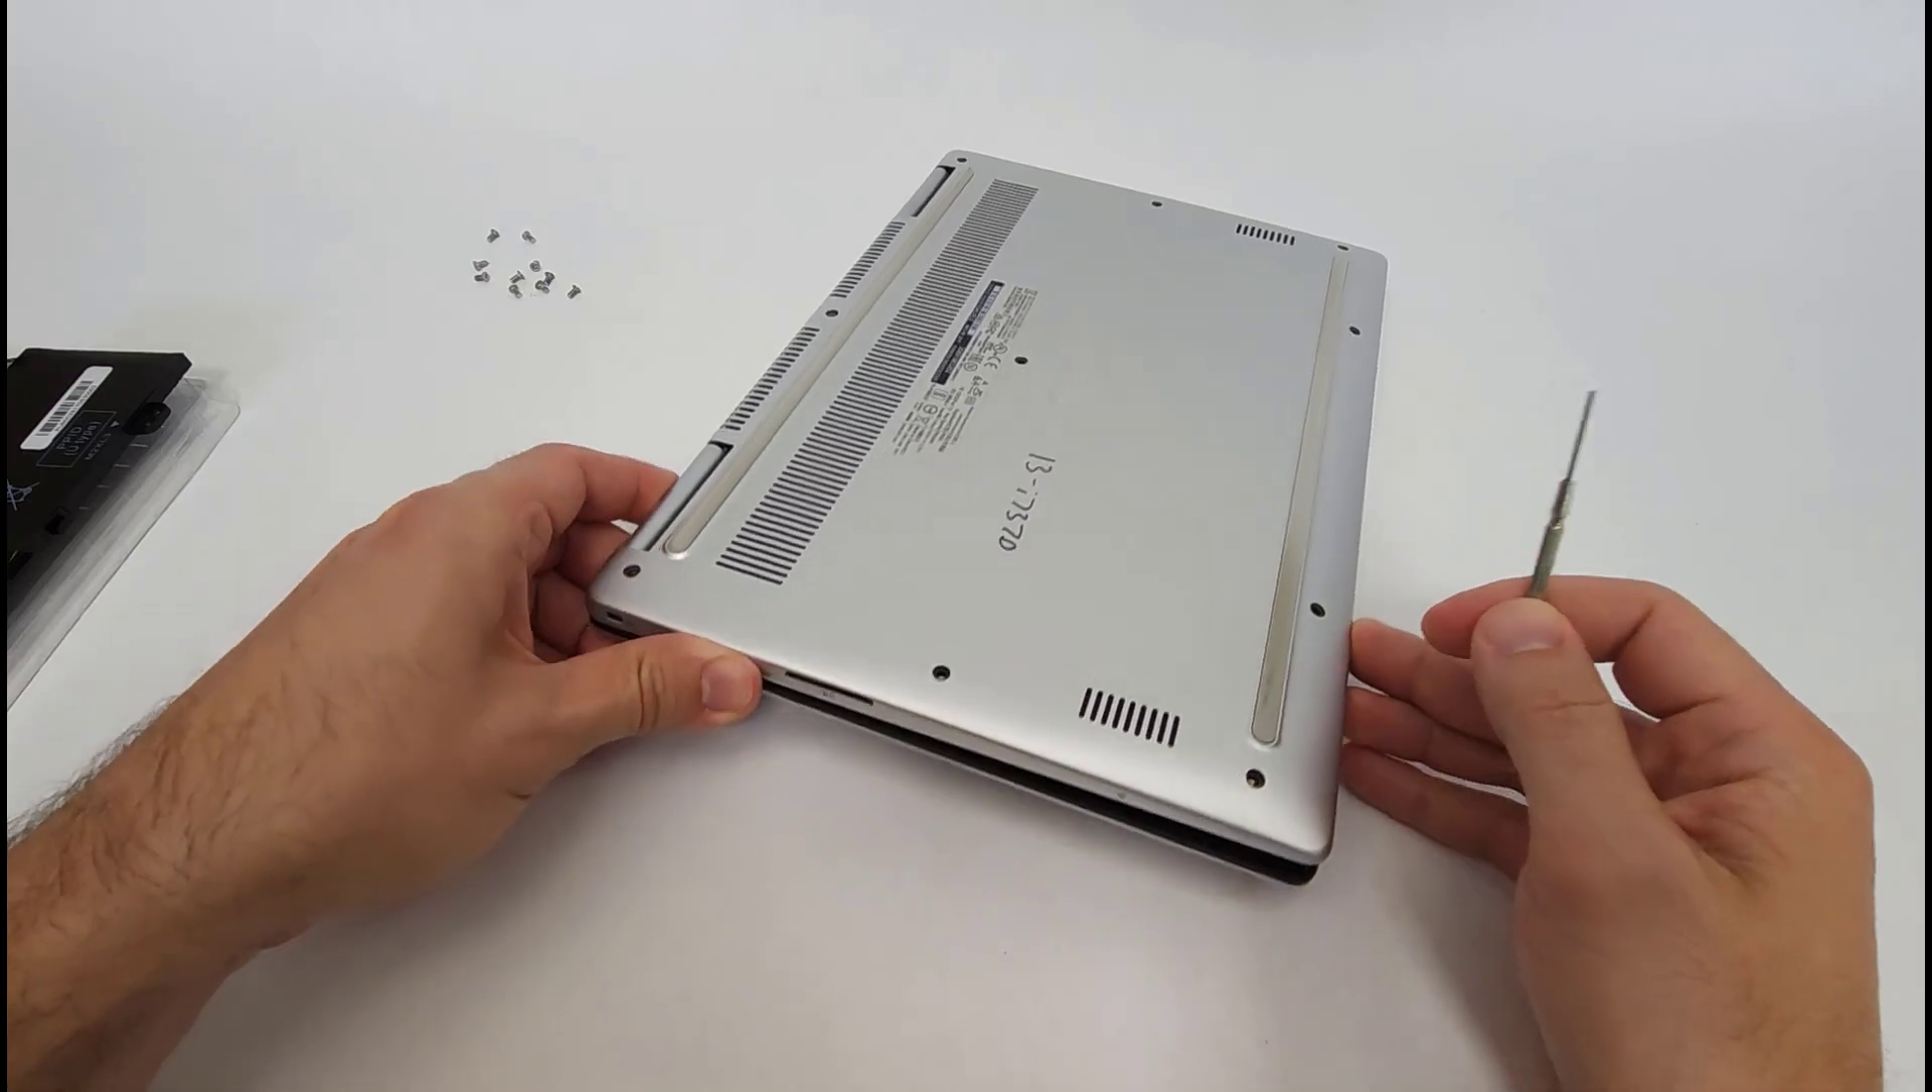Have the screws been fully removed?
Yes.